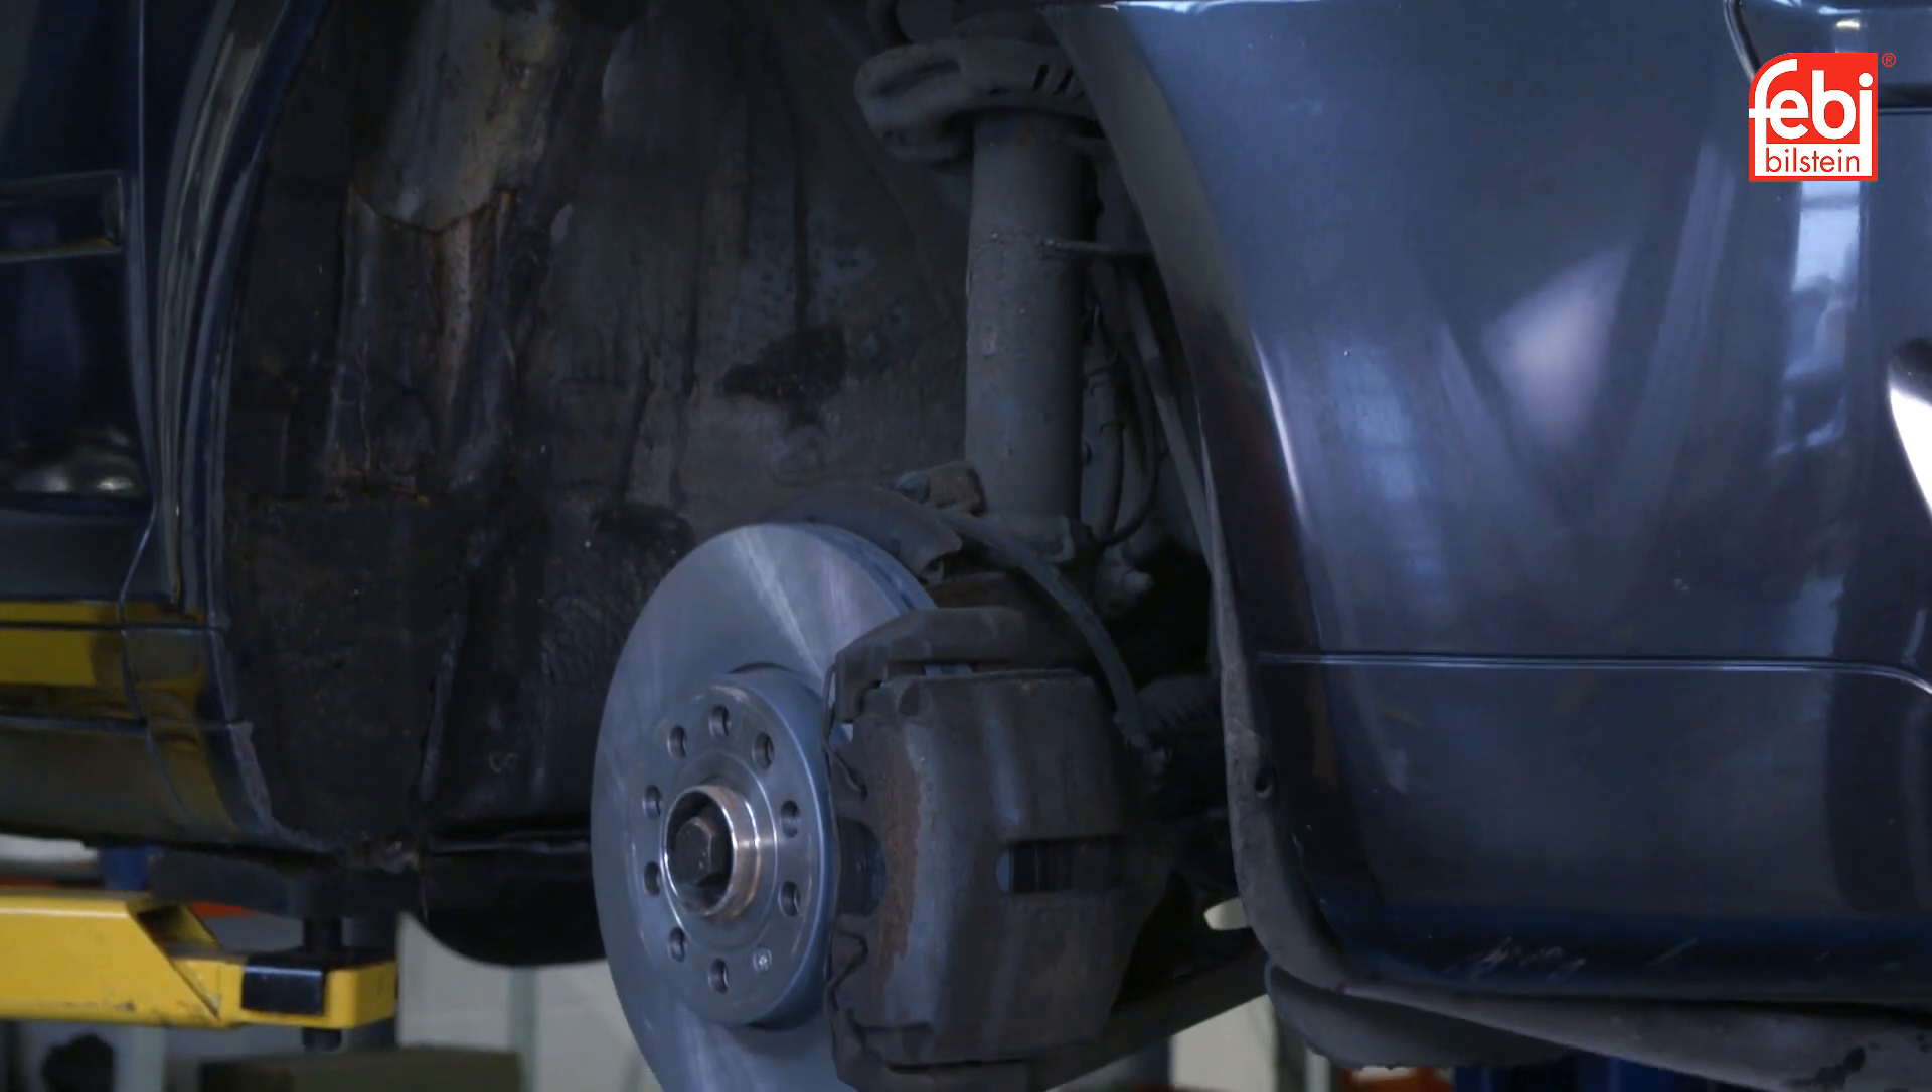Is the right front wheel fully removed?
Yes.